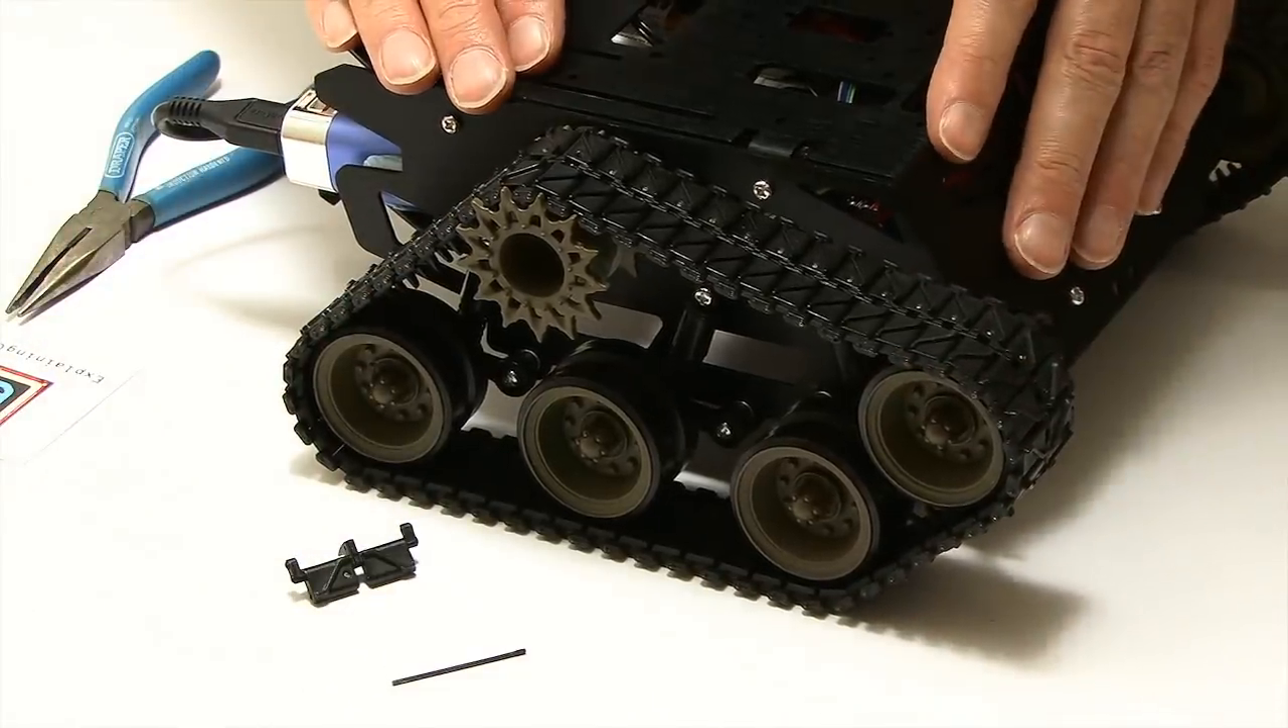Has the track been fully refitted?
Yes.